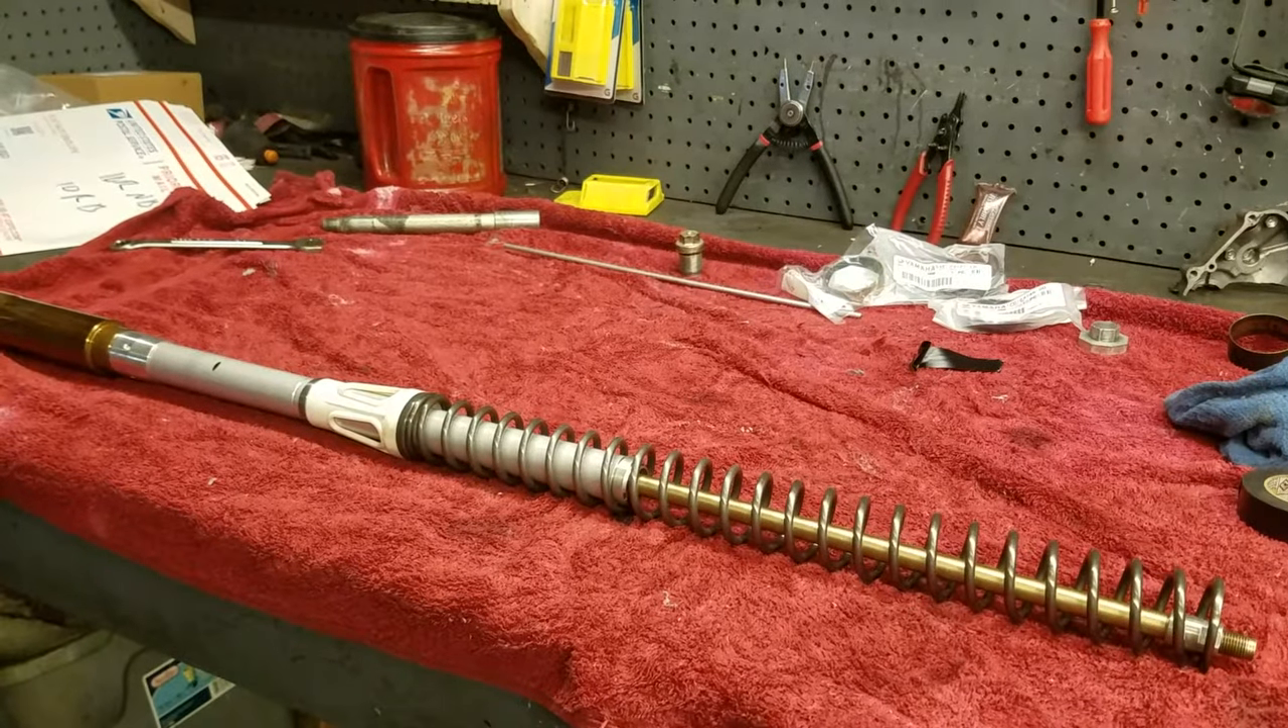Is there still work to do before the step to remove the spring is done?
Yes.